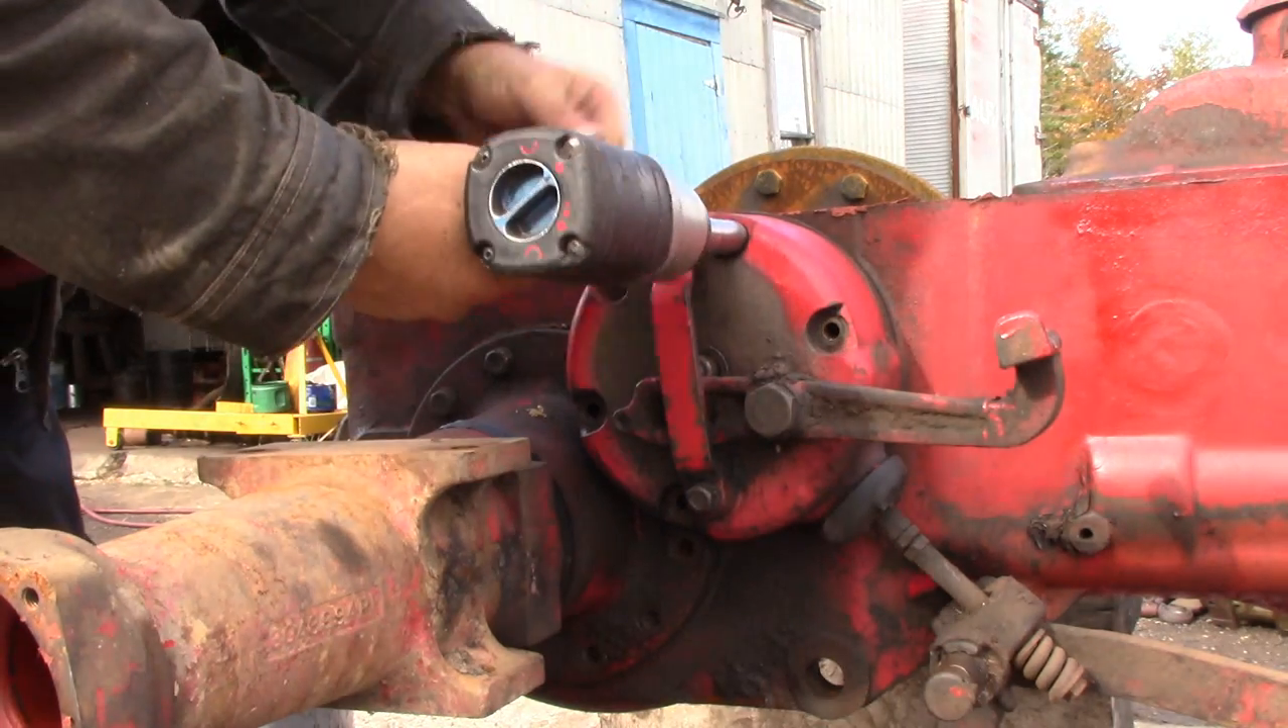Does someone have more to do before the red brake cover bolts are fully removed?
Yes.